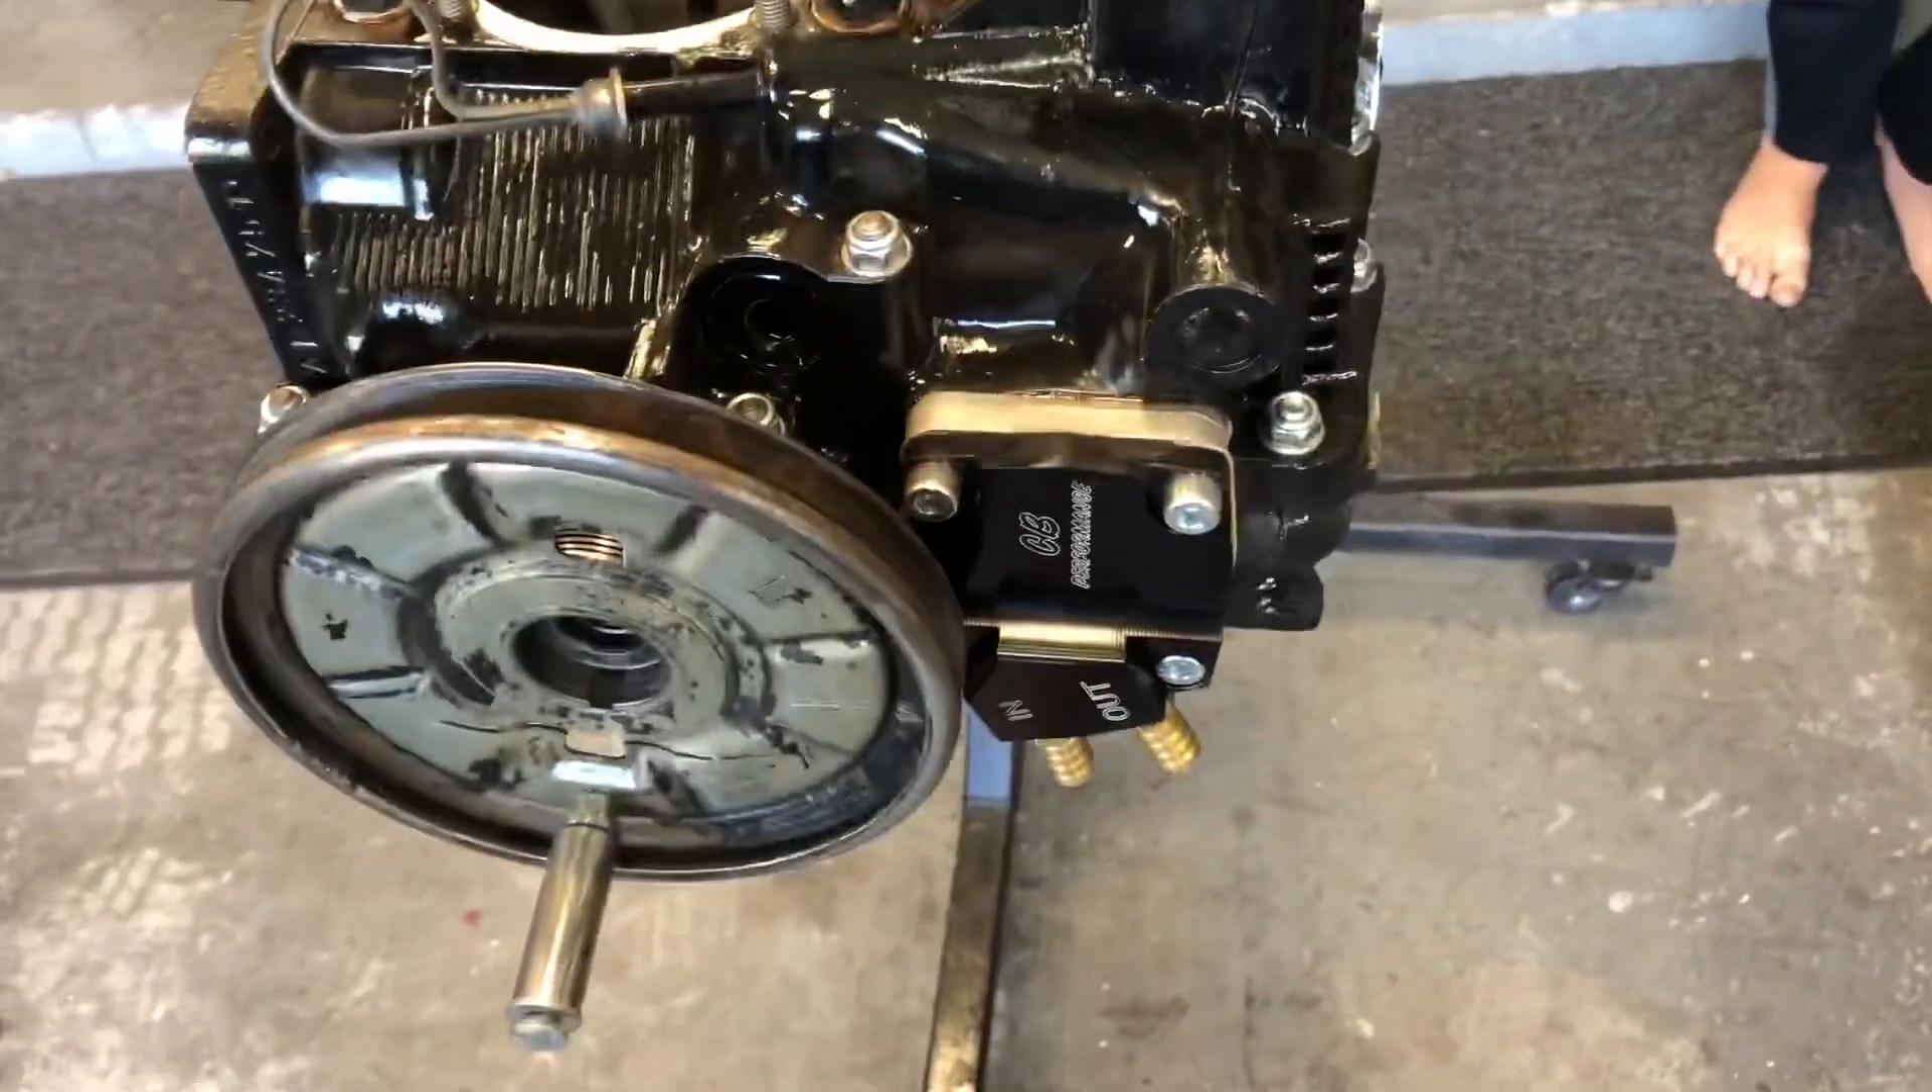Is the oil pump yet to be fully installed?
No.